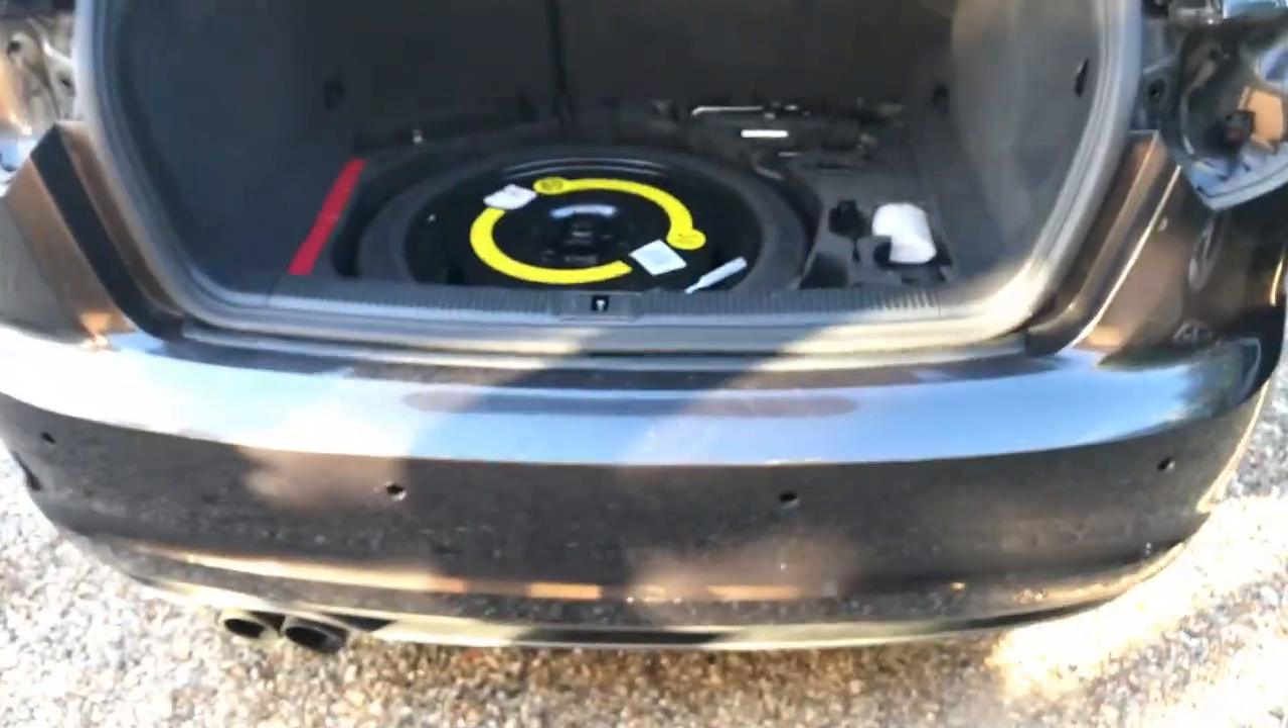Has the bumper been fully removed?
No.